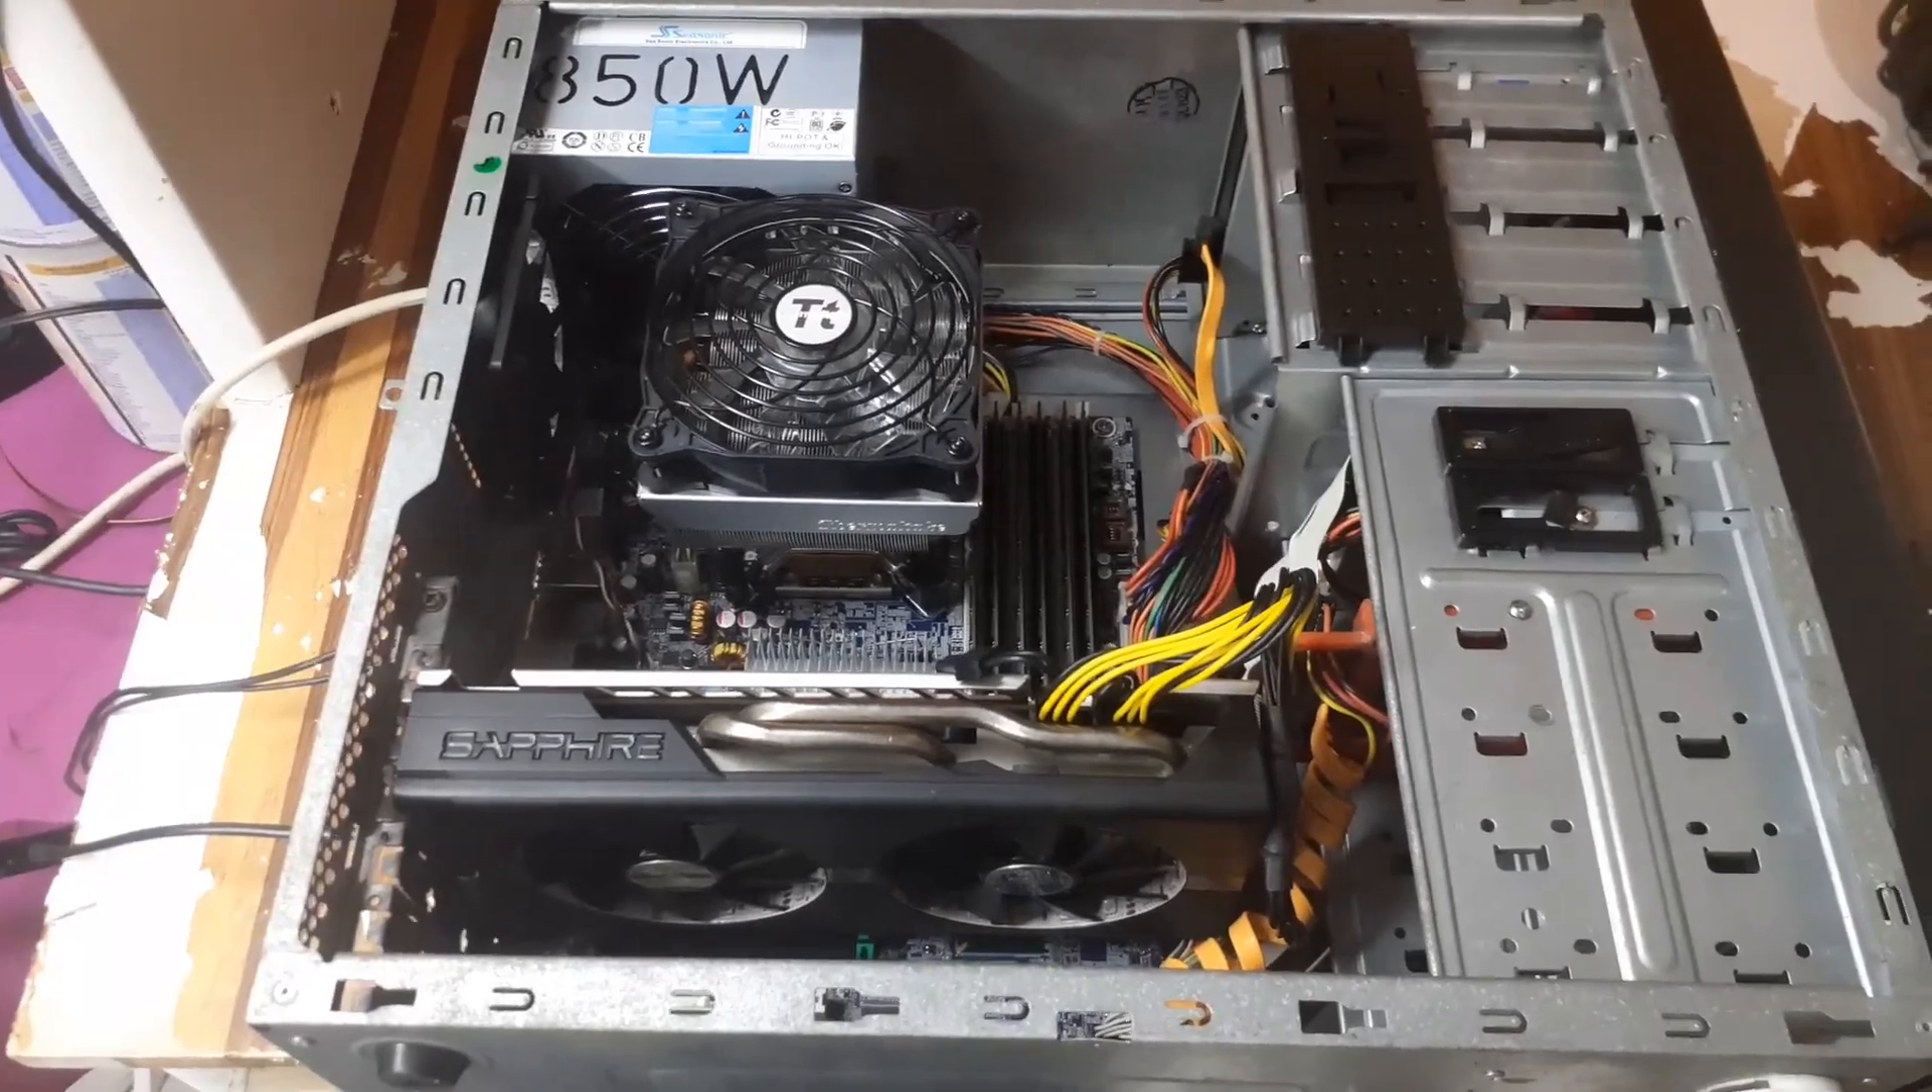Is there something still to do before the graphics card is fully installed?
No.